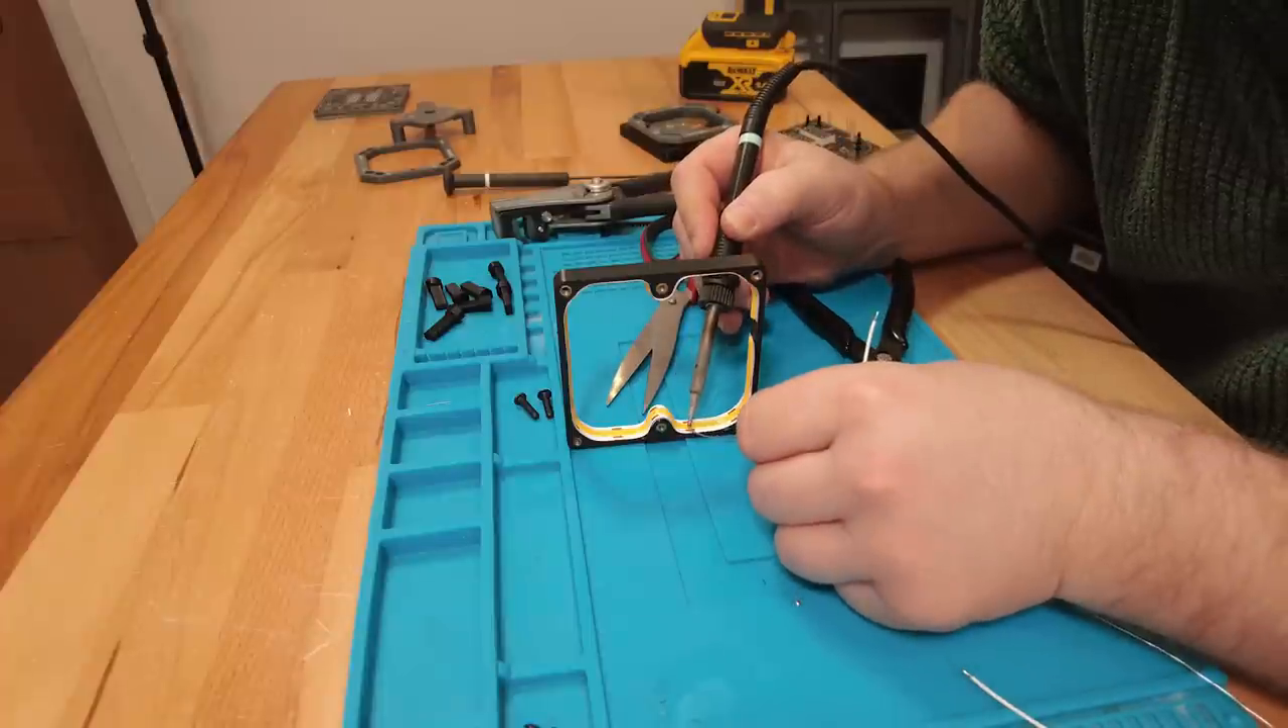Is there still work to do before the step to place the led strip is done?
No.